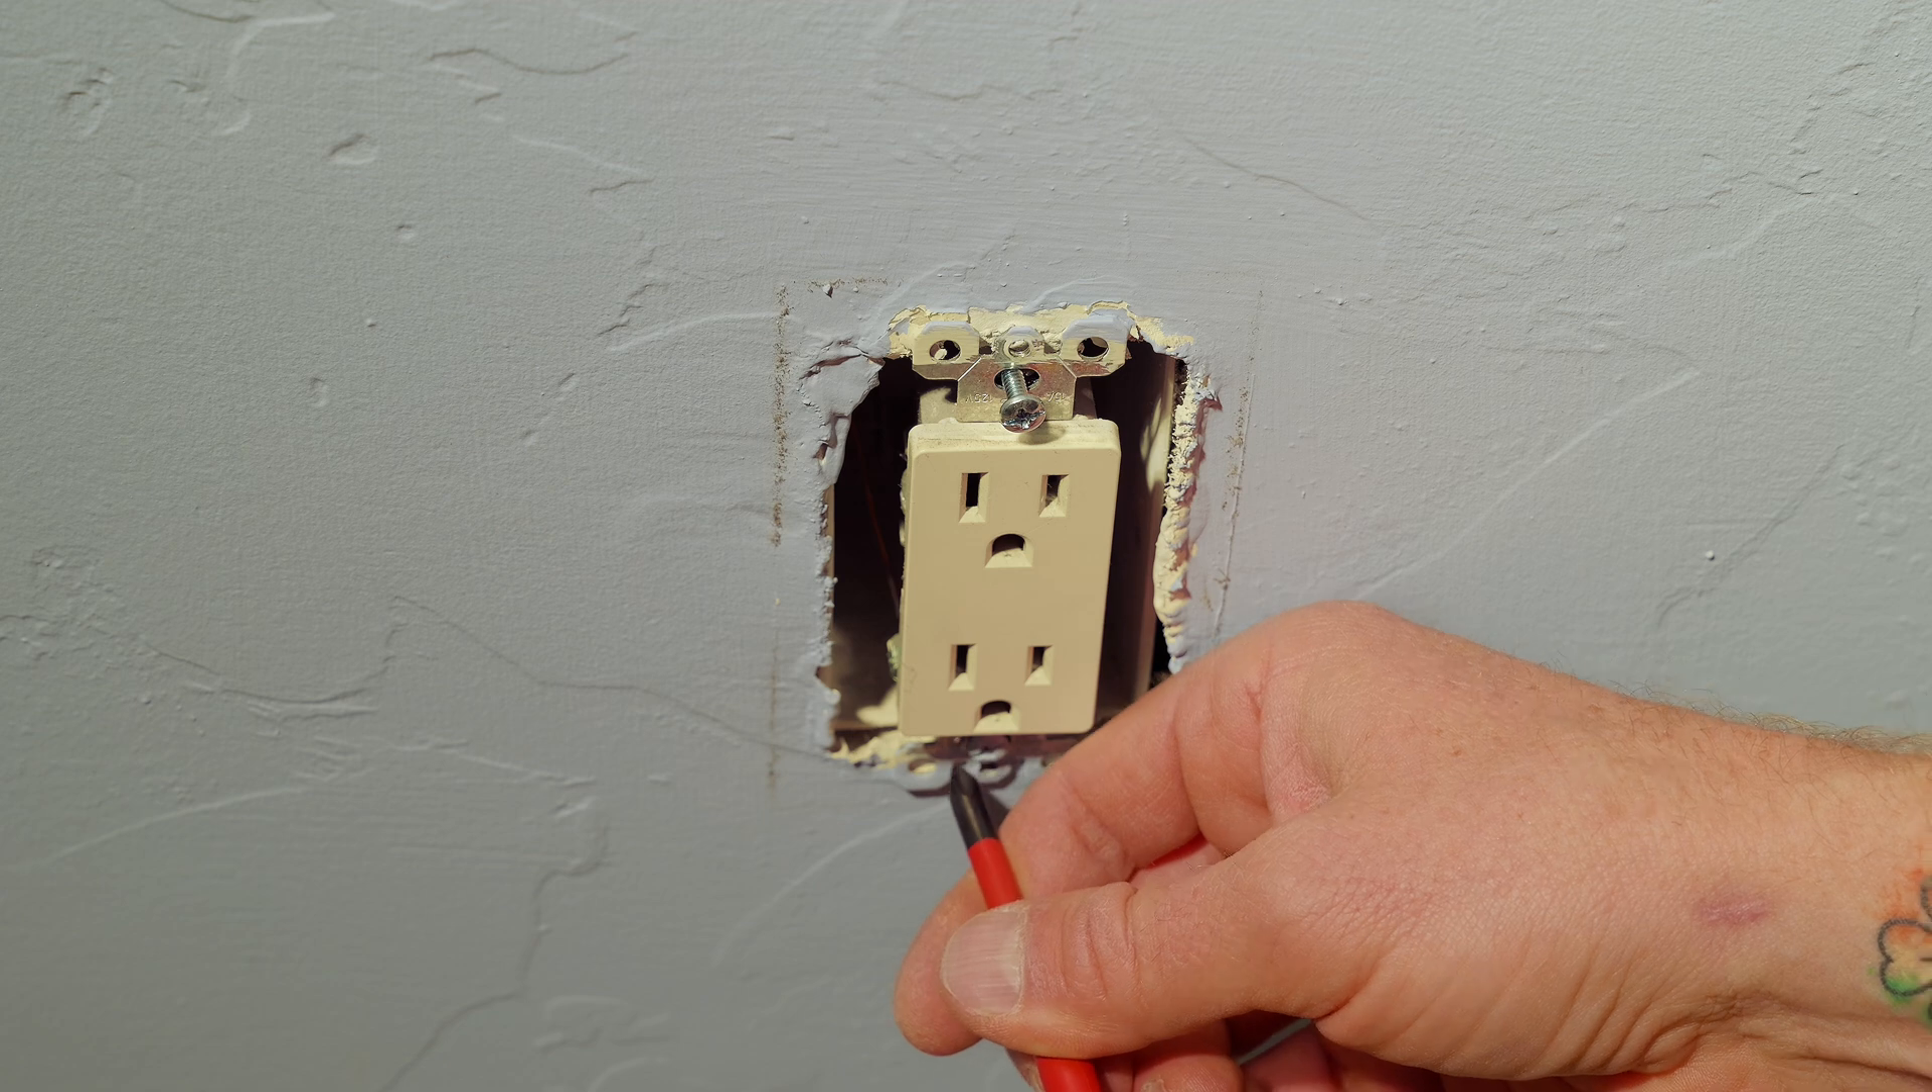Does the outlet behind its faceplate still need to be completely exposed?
No.